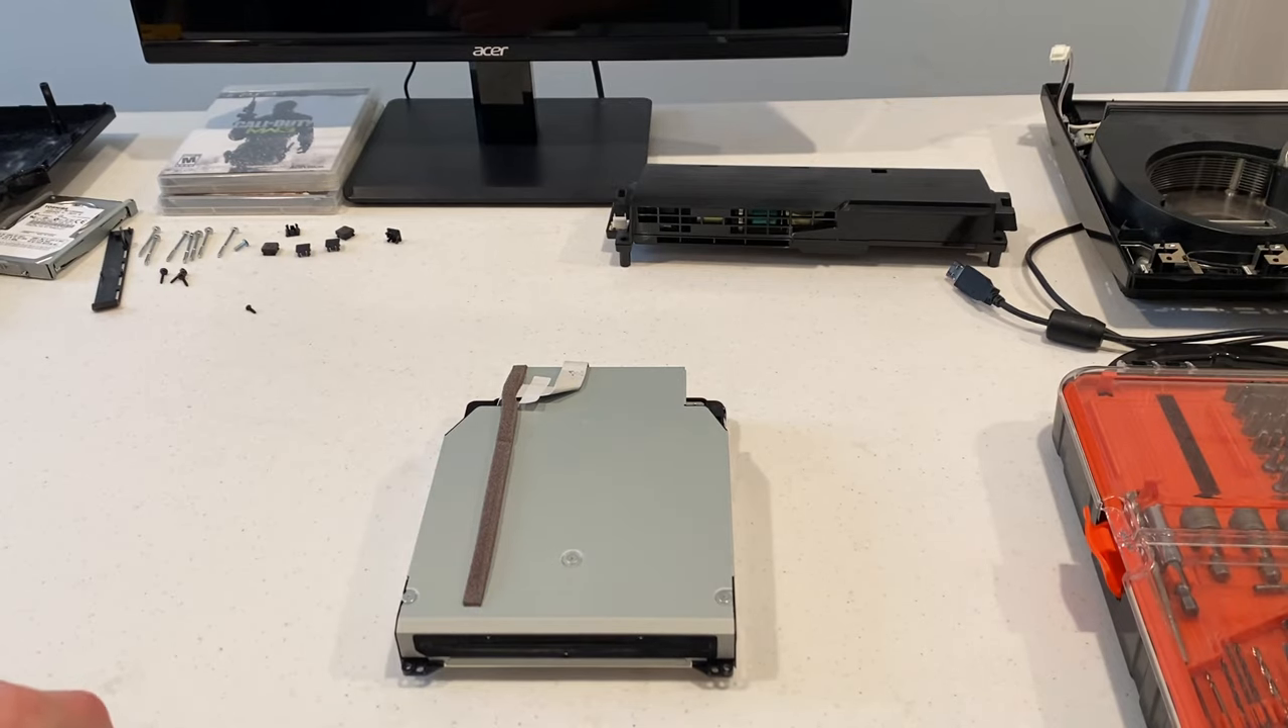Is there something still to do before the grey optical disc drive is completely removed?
No.